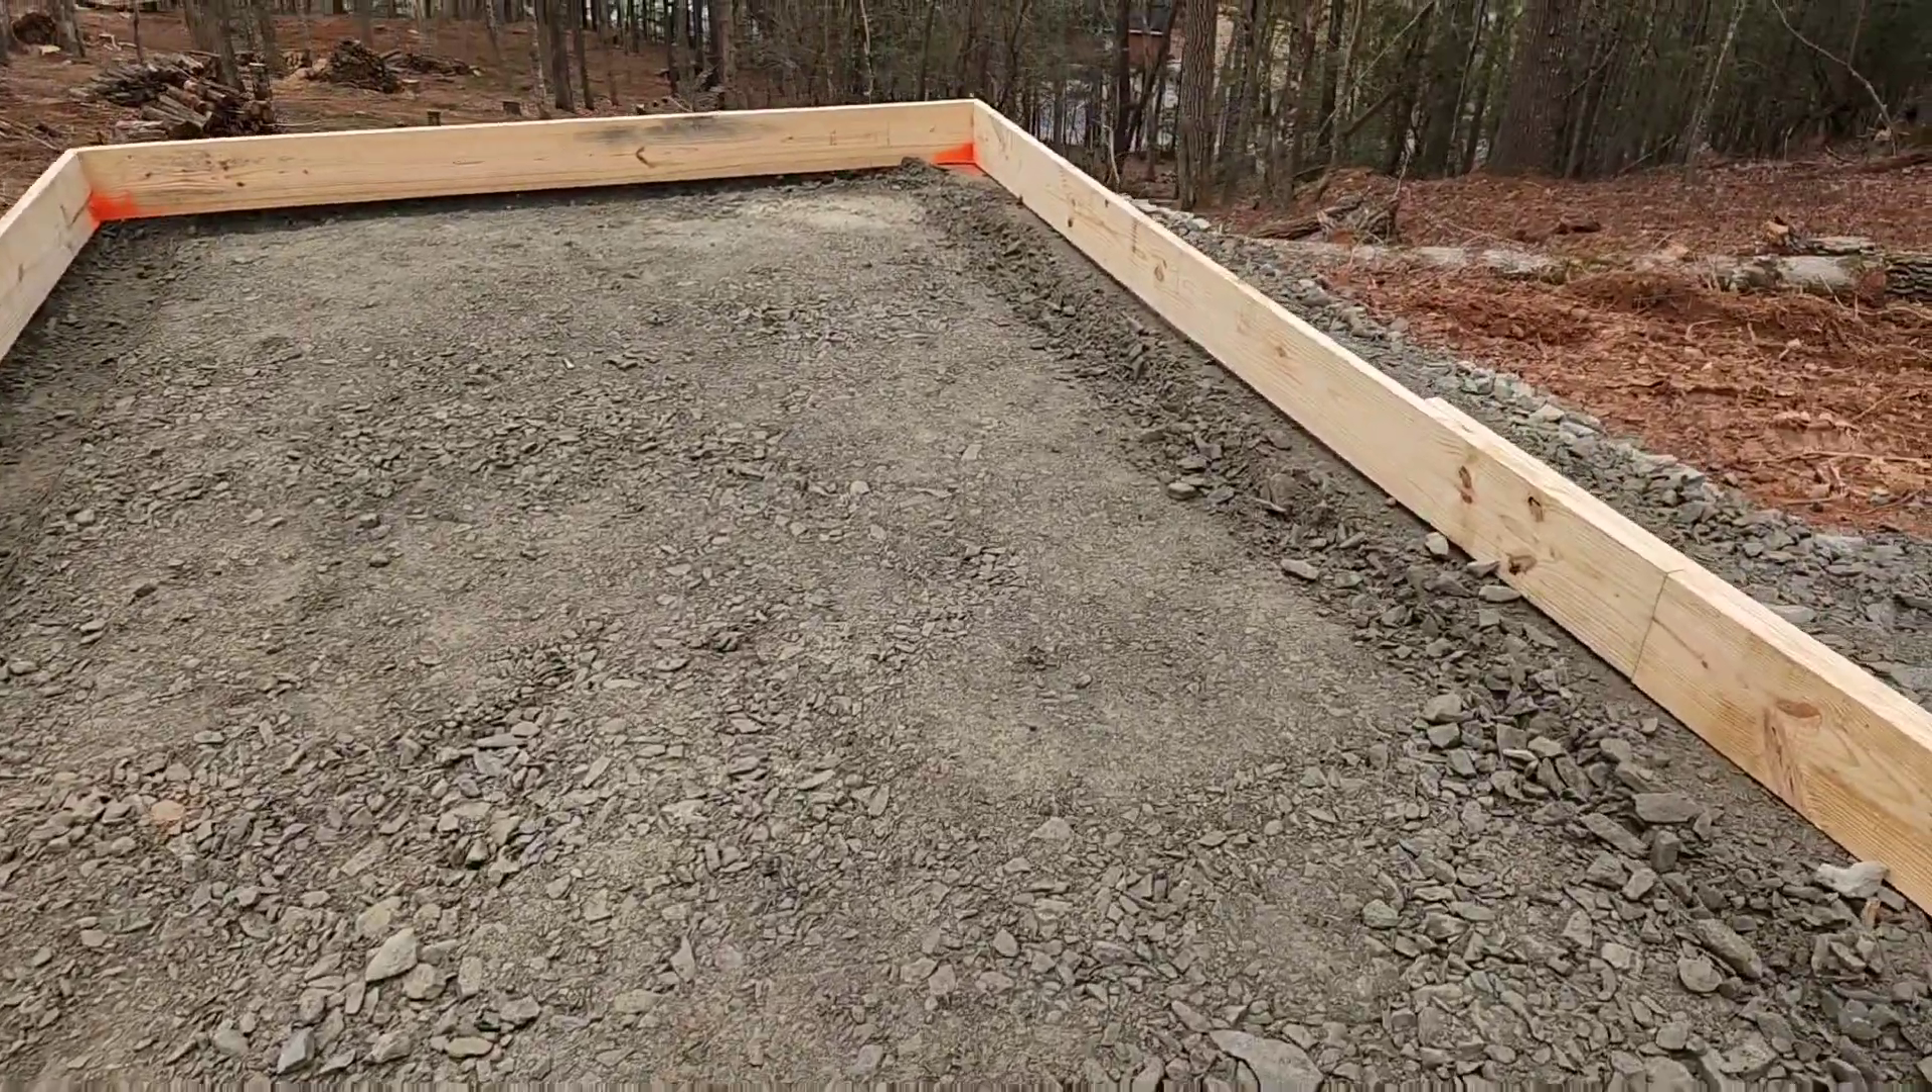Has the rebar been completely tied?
No.